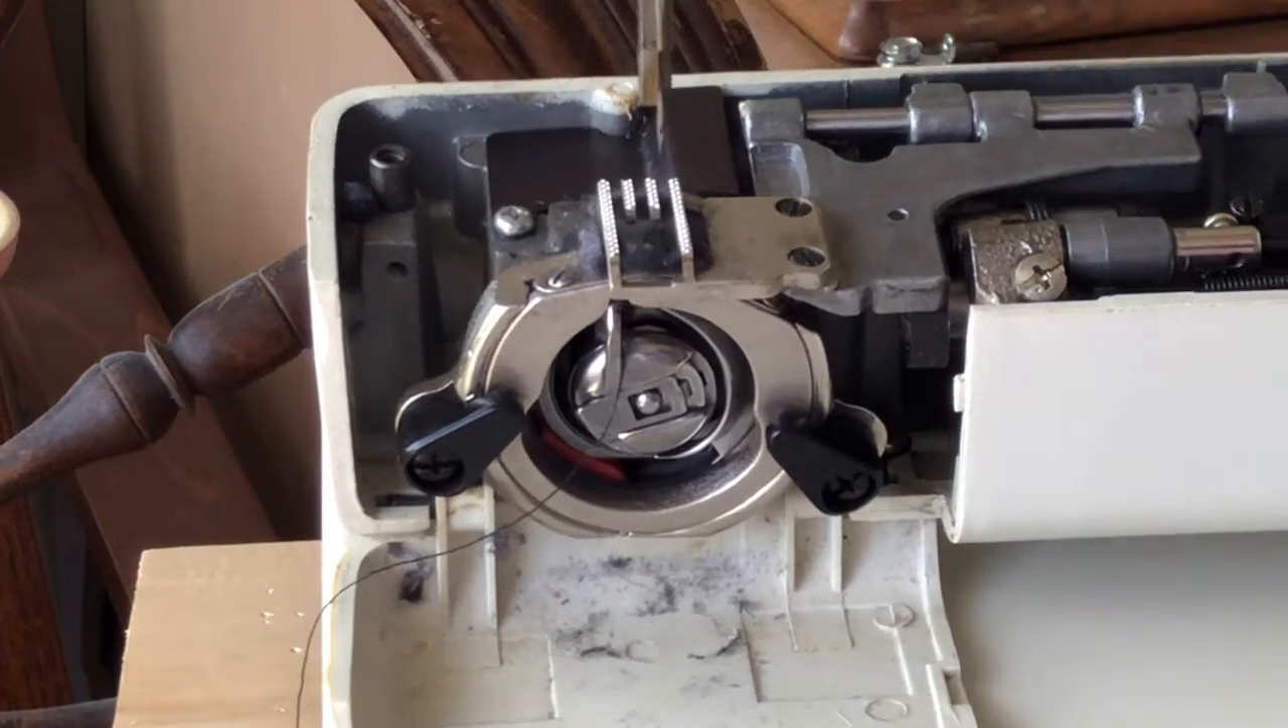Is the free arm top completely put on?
No.